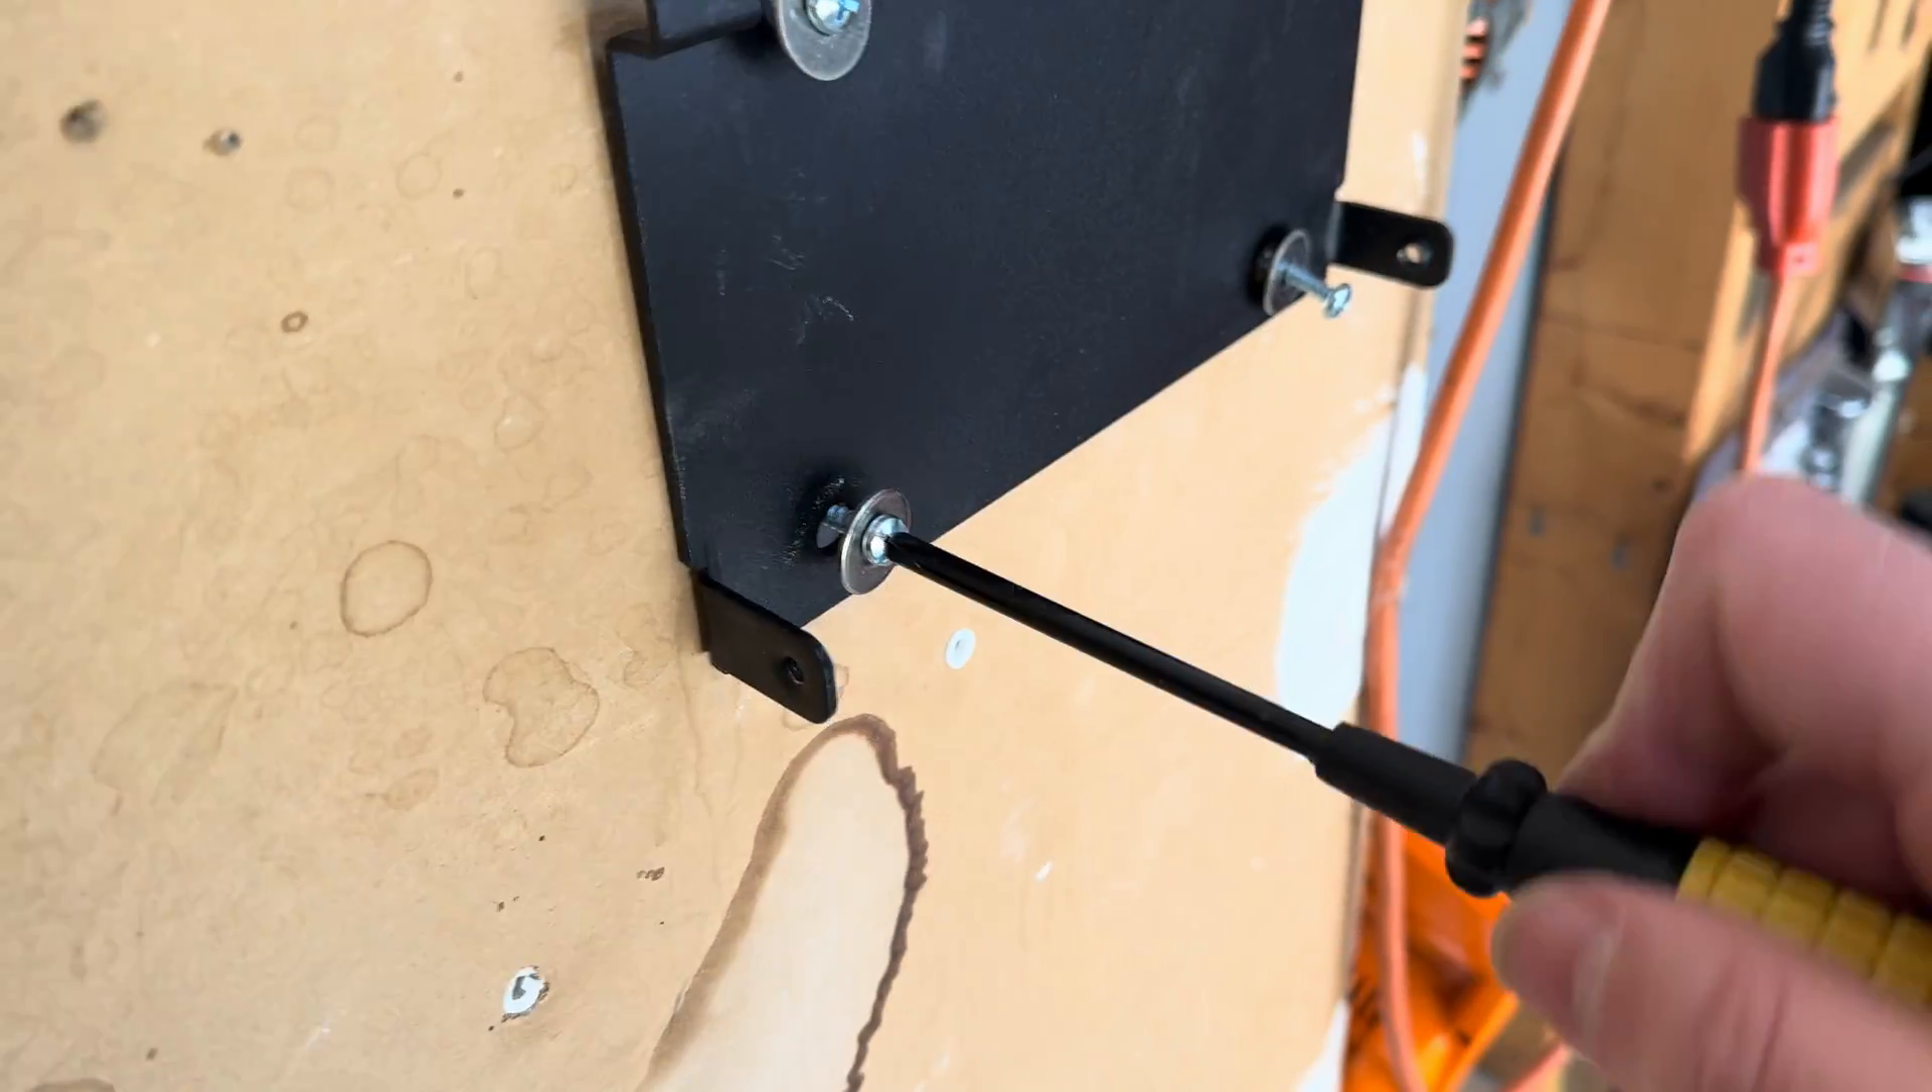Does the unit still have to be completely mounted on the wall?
Yes.